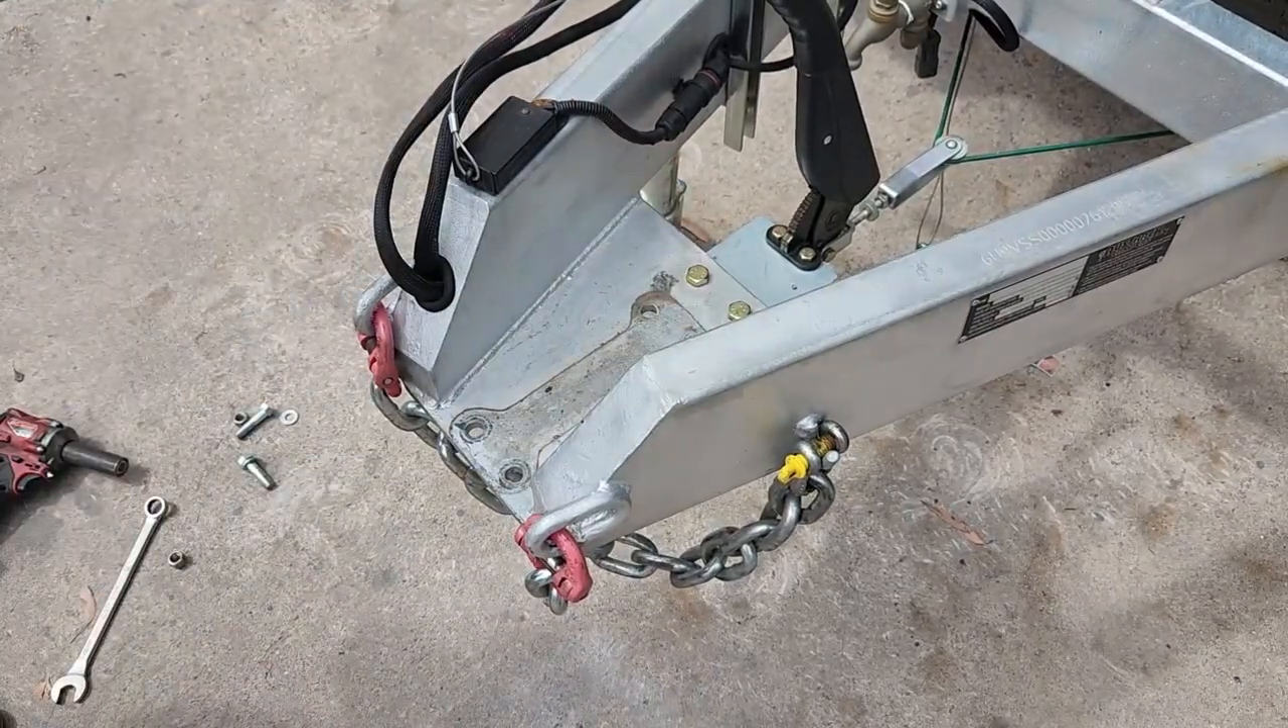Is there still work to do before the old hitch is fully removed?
No.